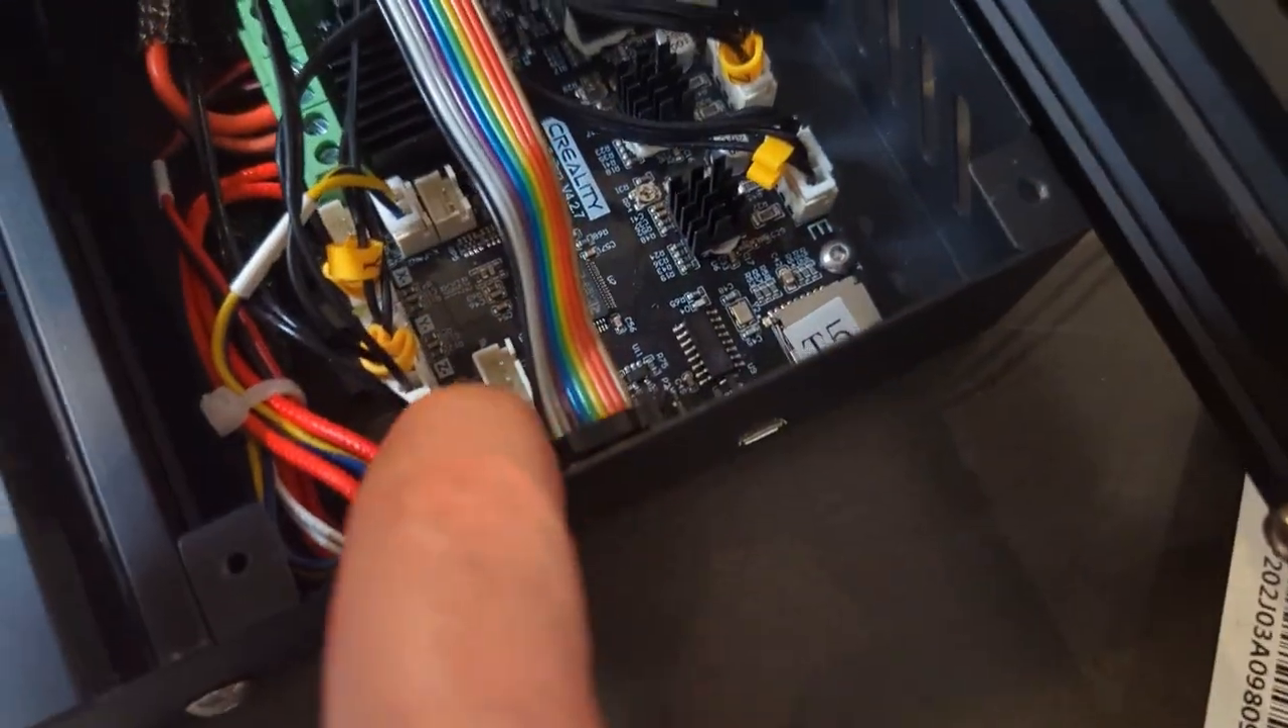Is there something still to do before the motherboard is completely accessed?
No.